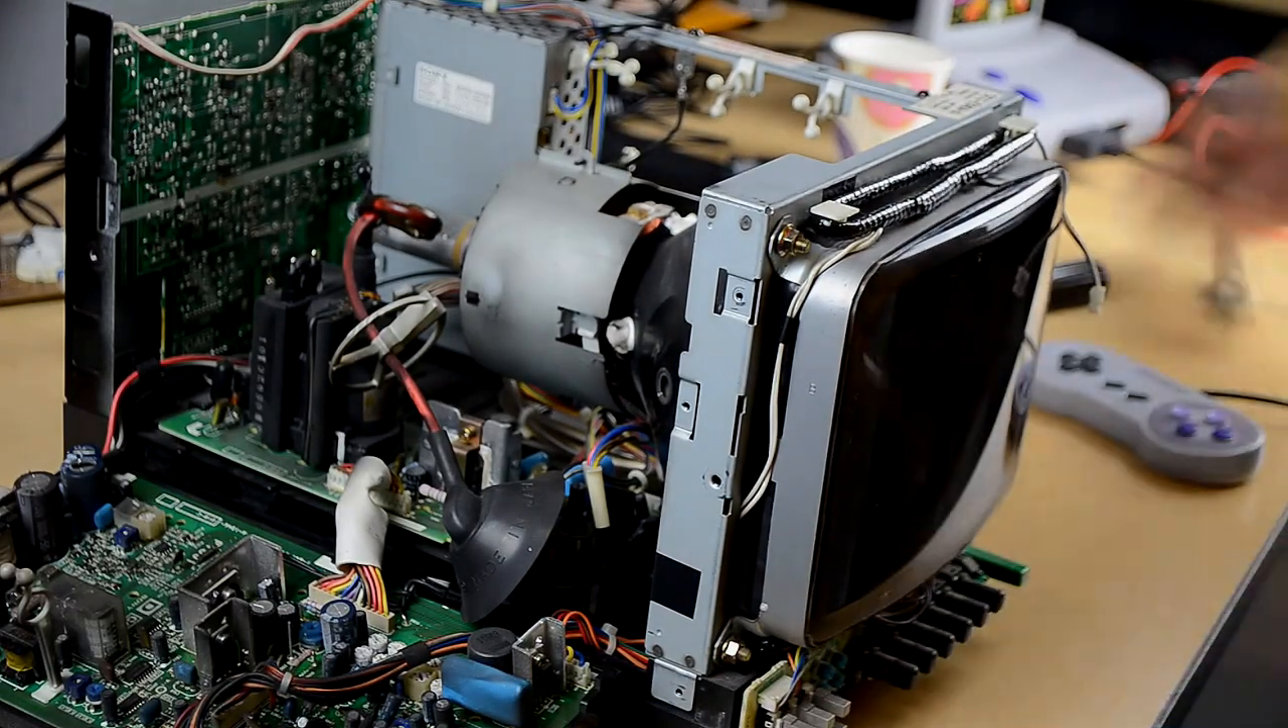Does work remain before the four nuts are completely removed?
Yes.